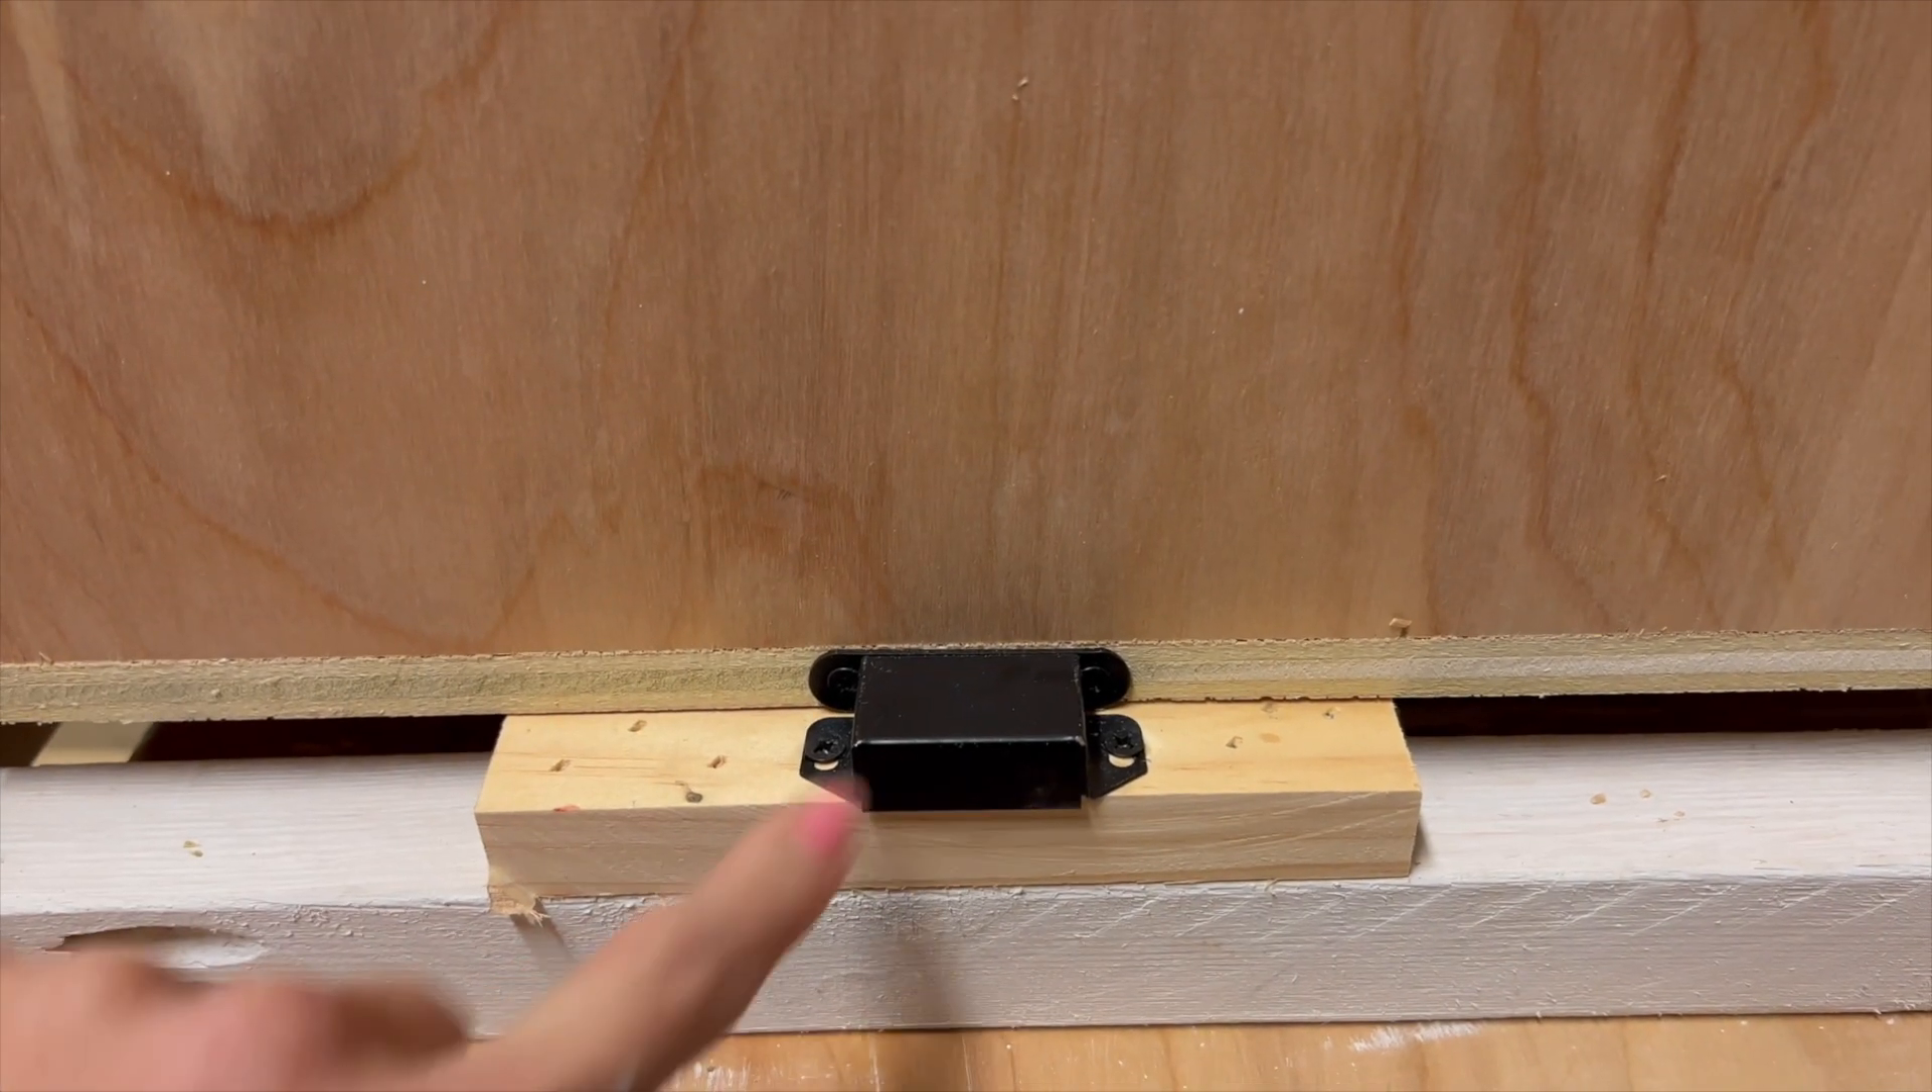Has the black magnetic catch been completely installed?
Yes.